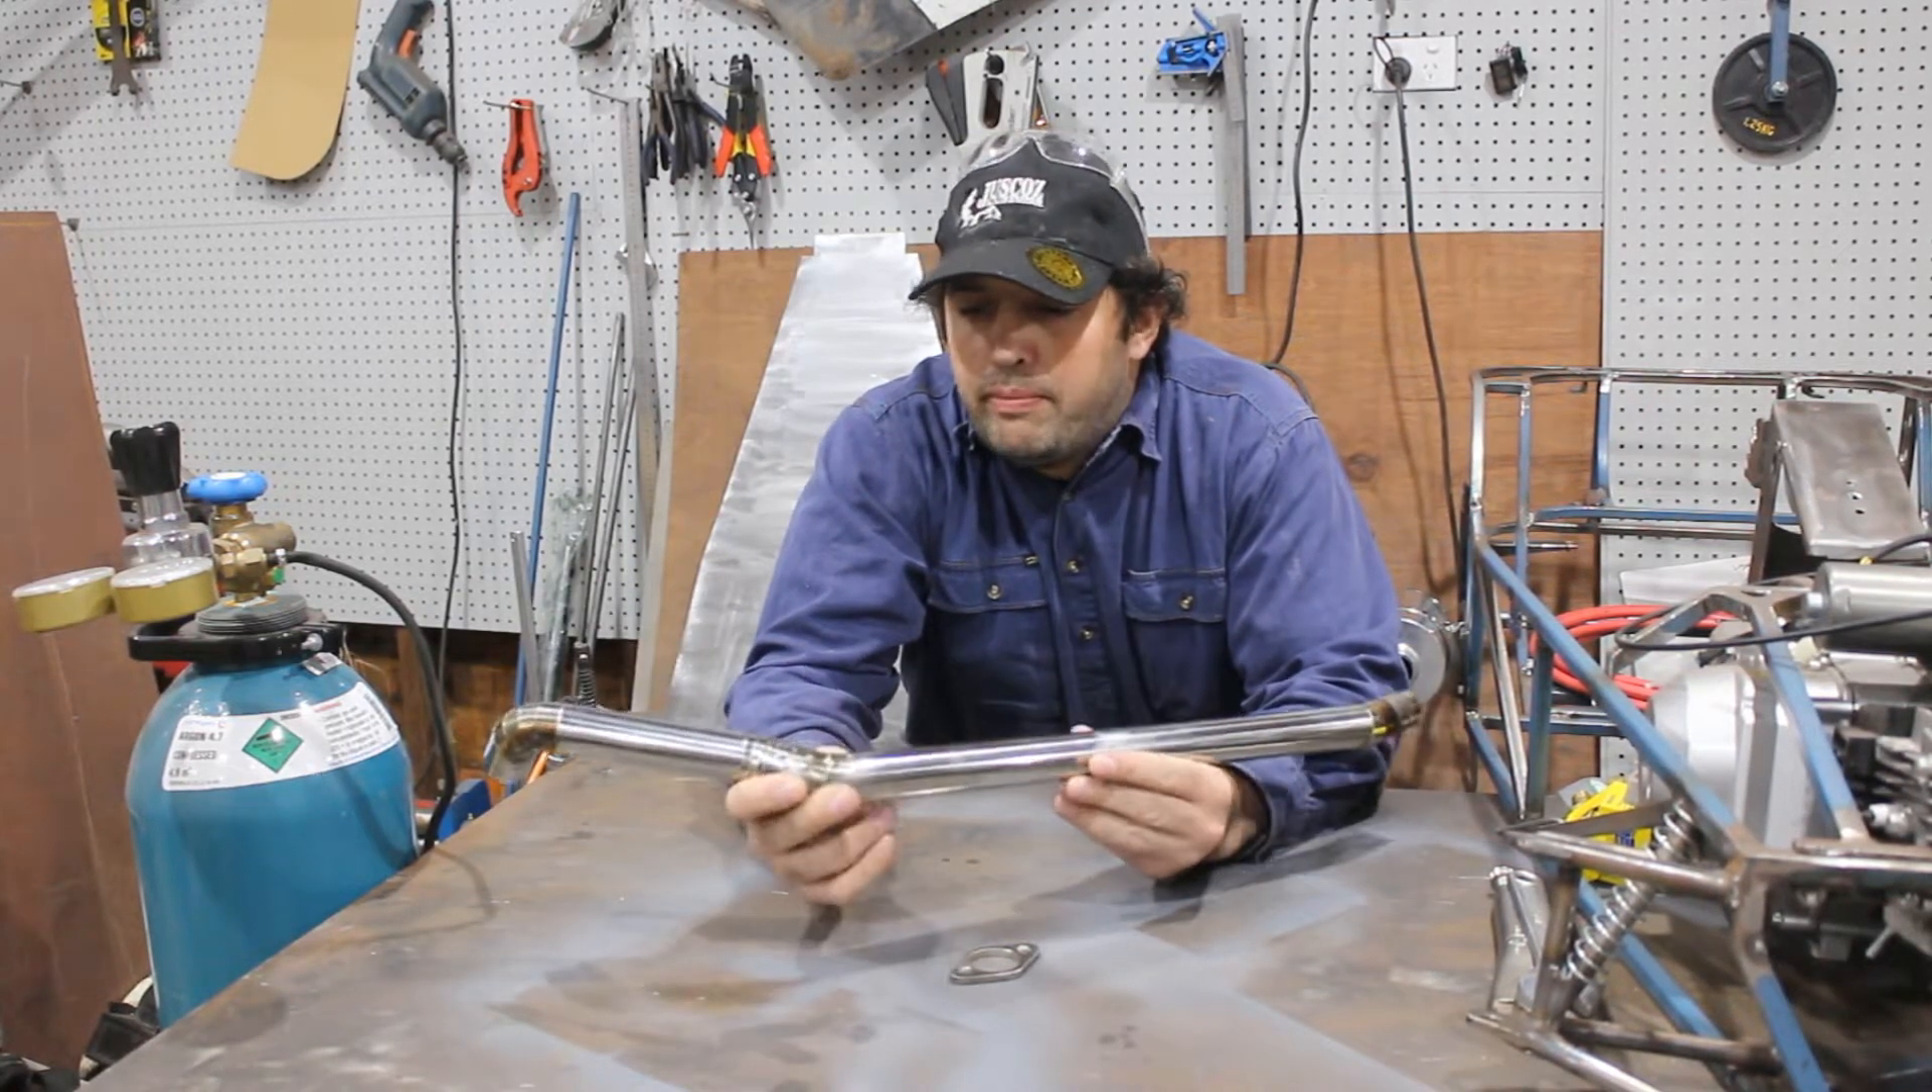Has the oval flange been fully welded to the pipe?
No.